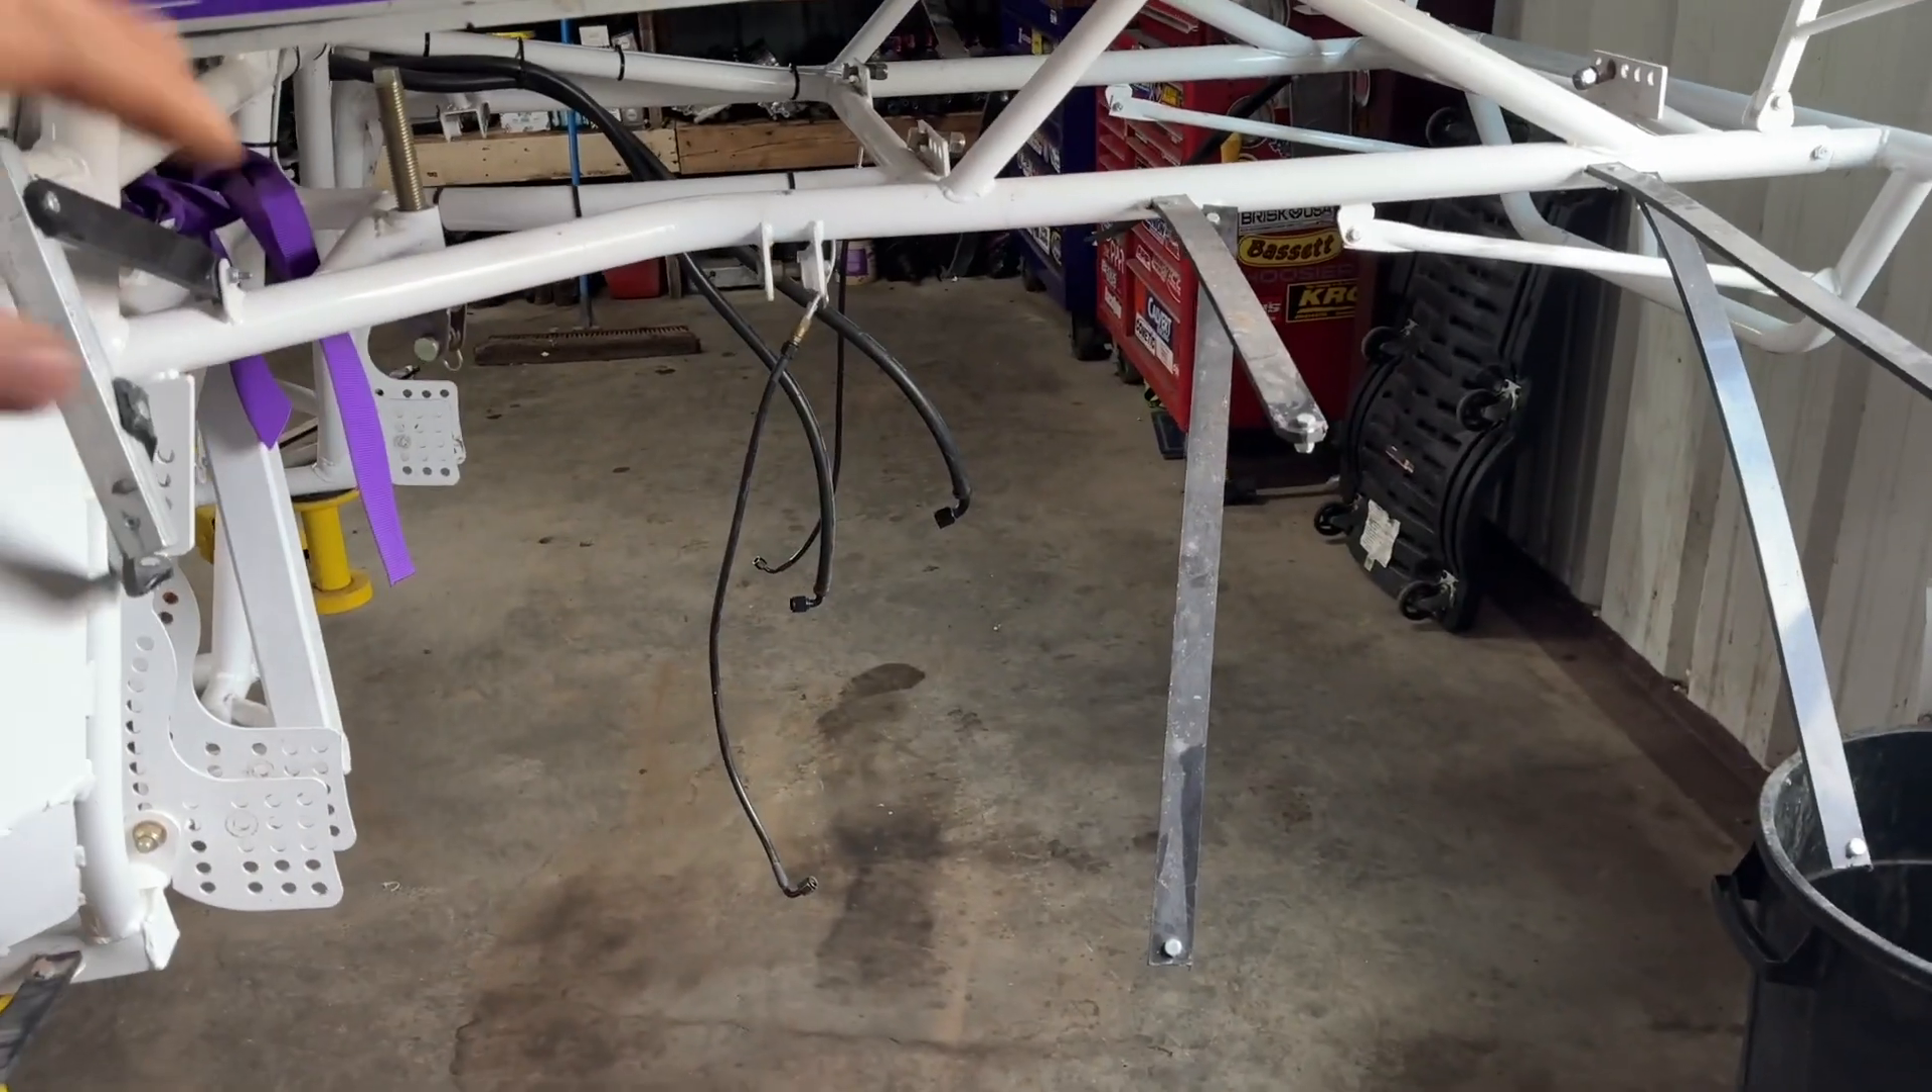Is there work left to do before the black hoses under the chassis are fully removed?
Yes.